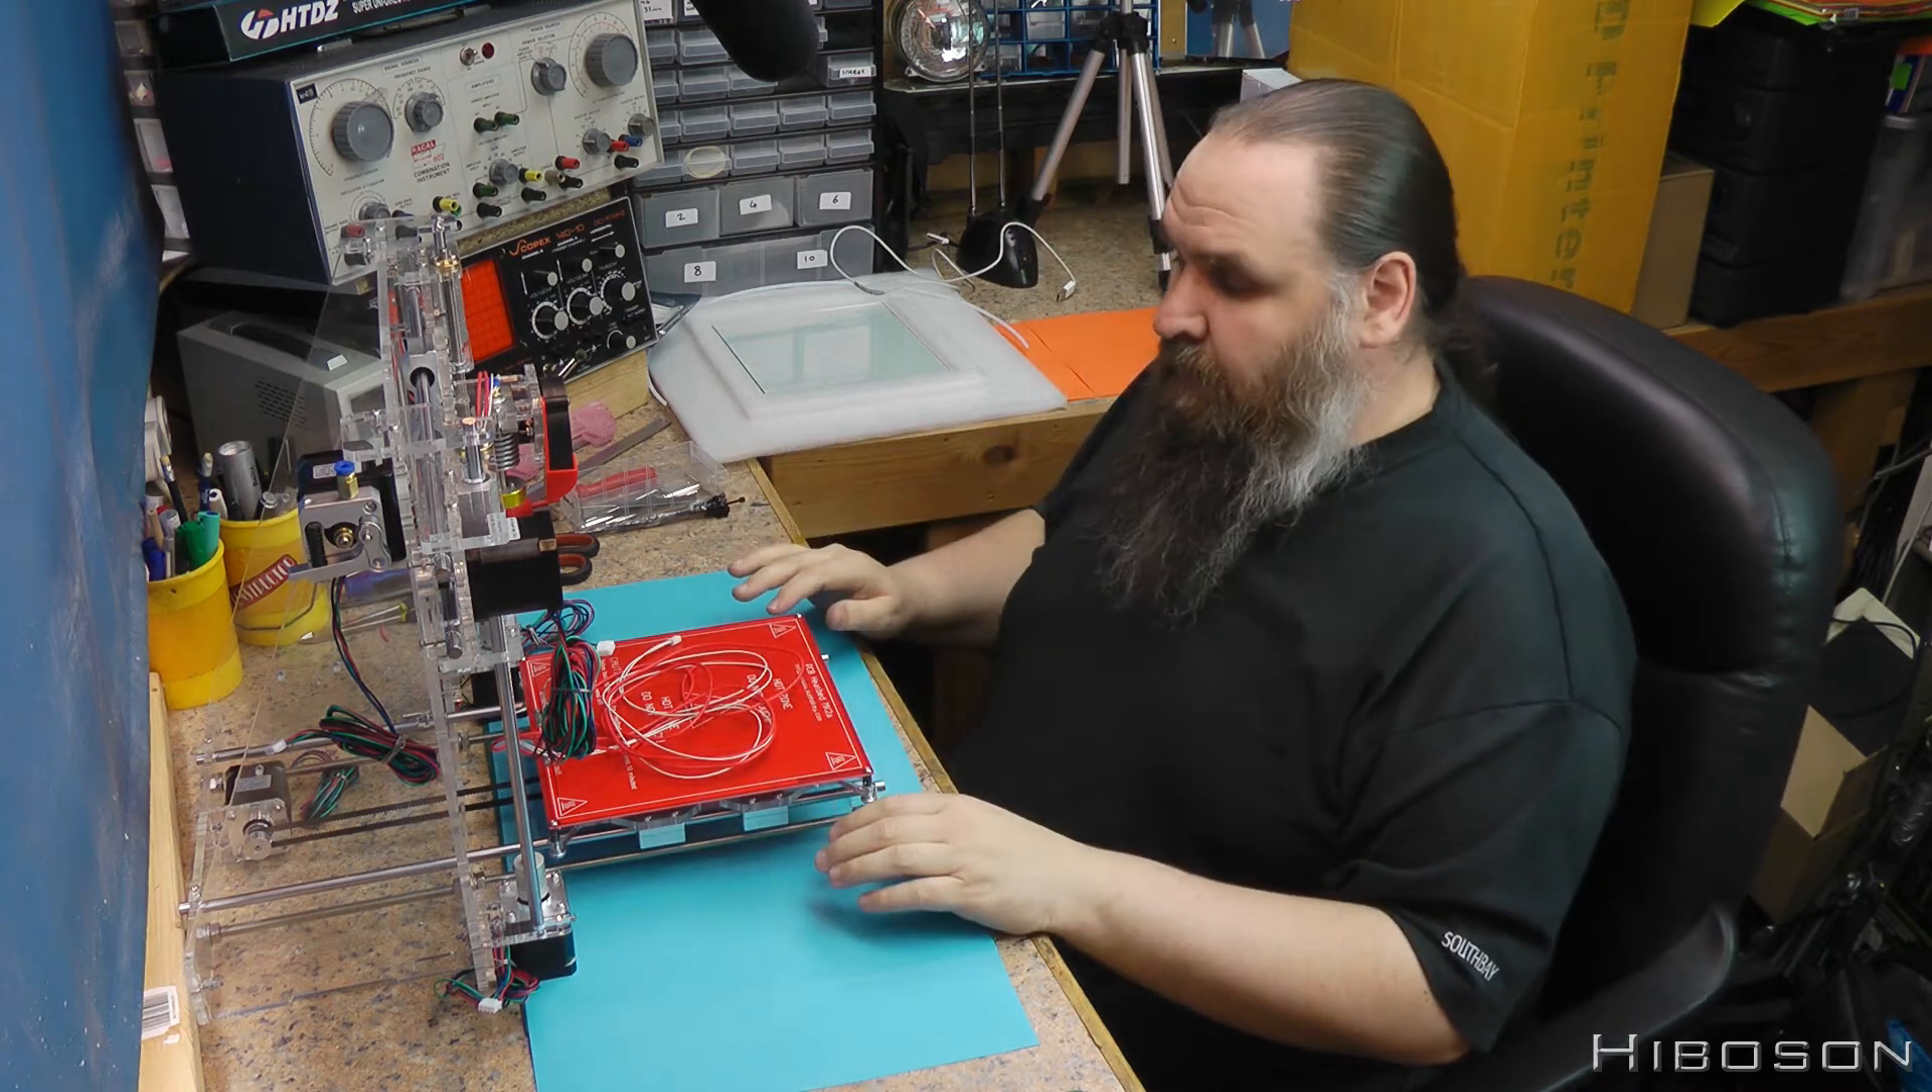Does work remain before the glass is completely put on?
Yes.